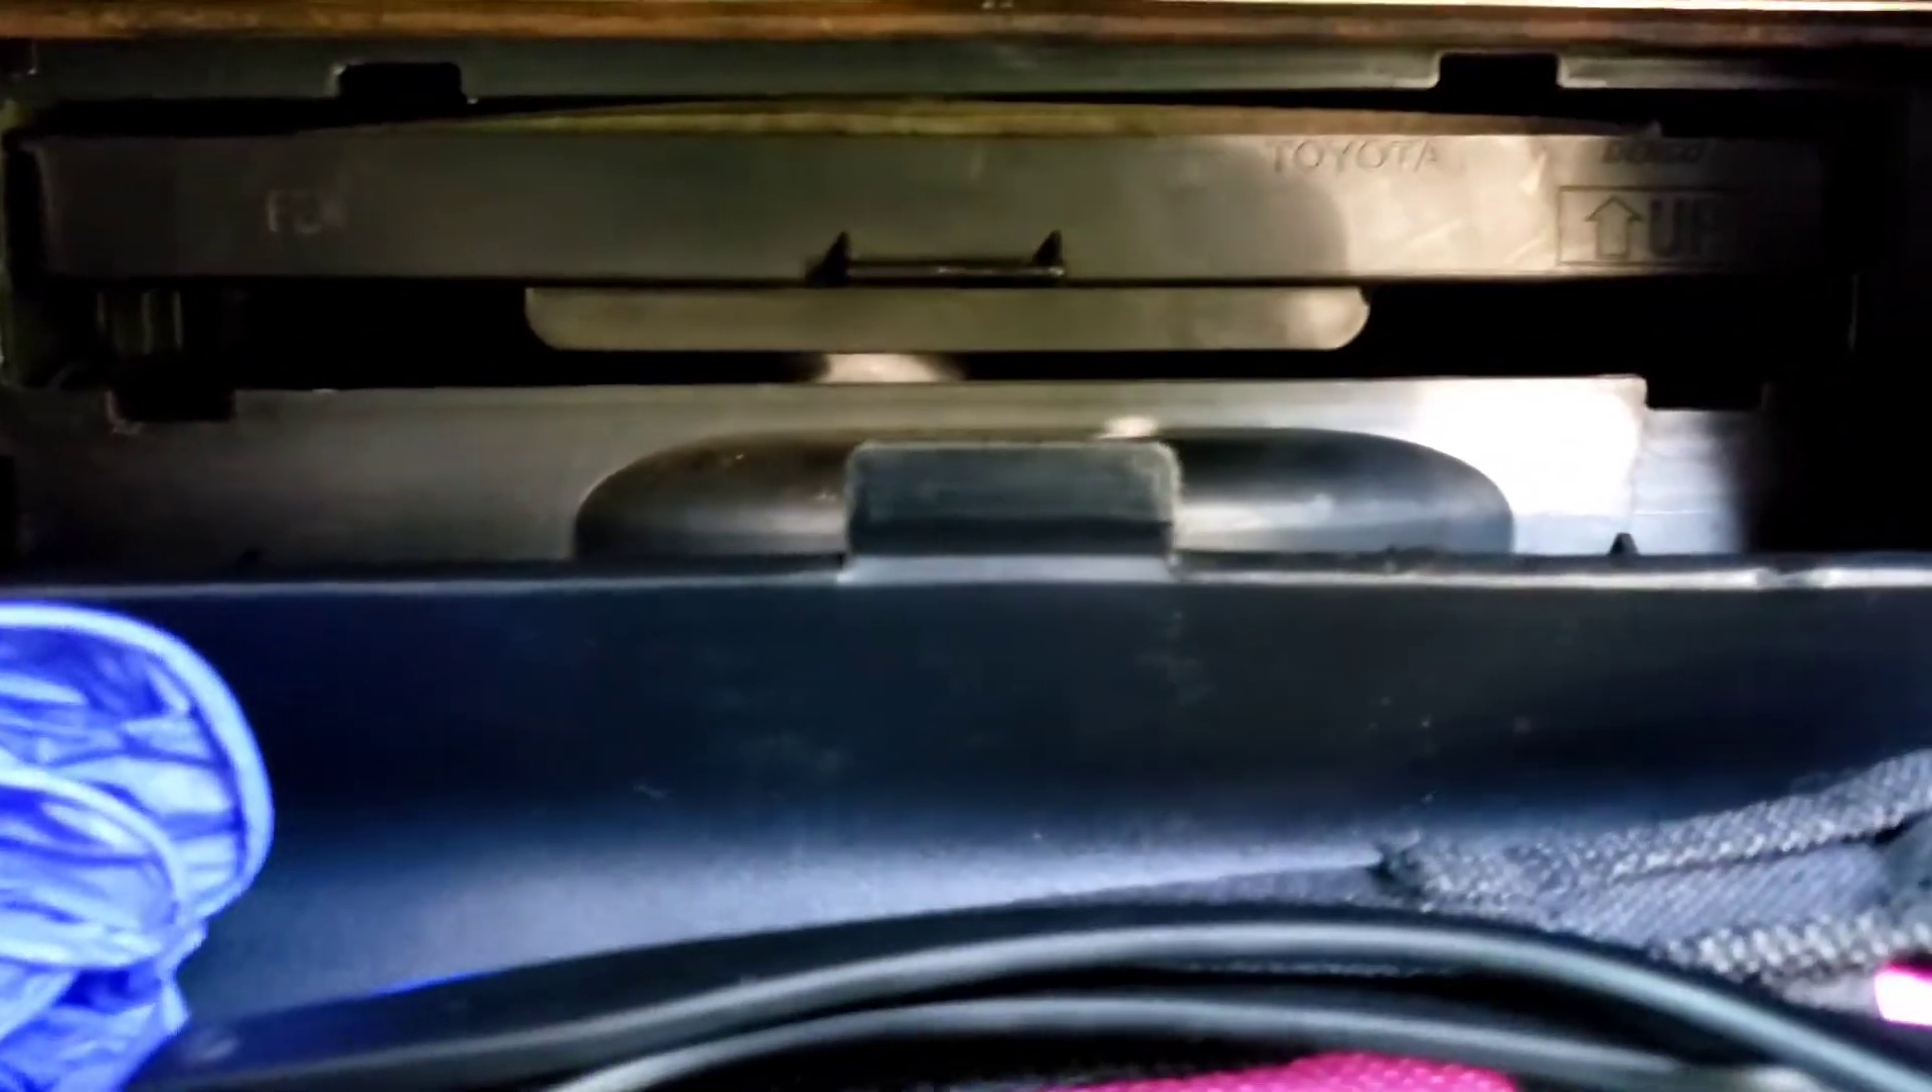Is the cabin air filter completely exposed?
Yes.